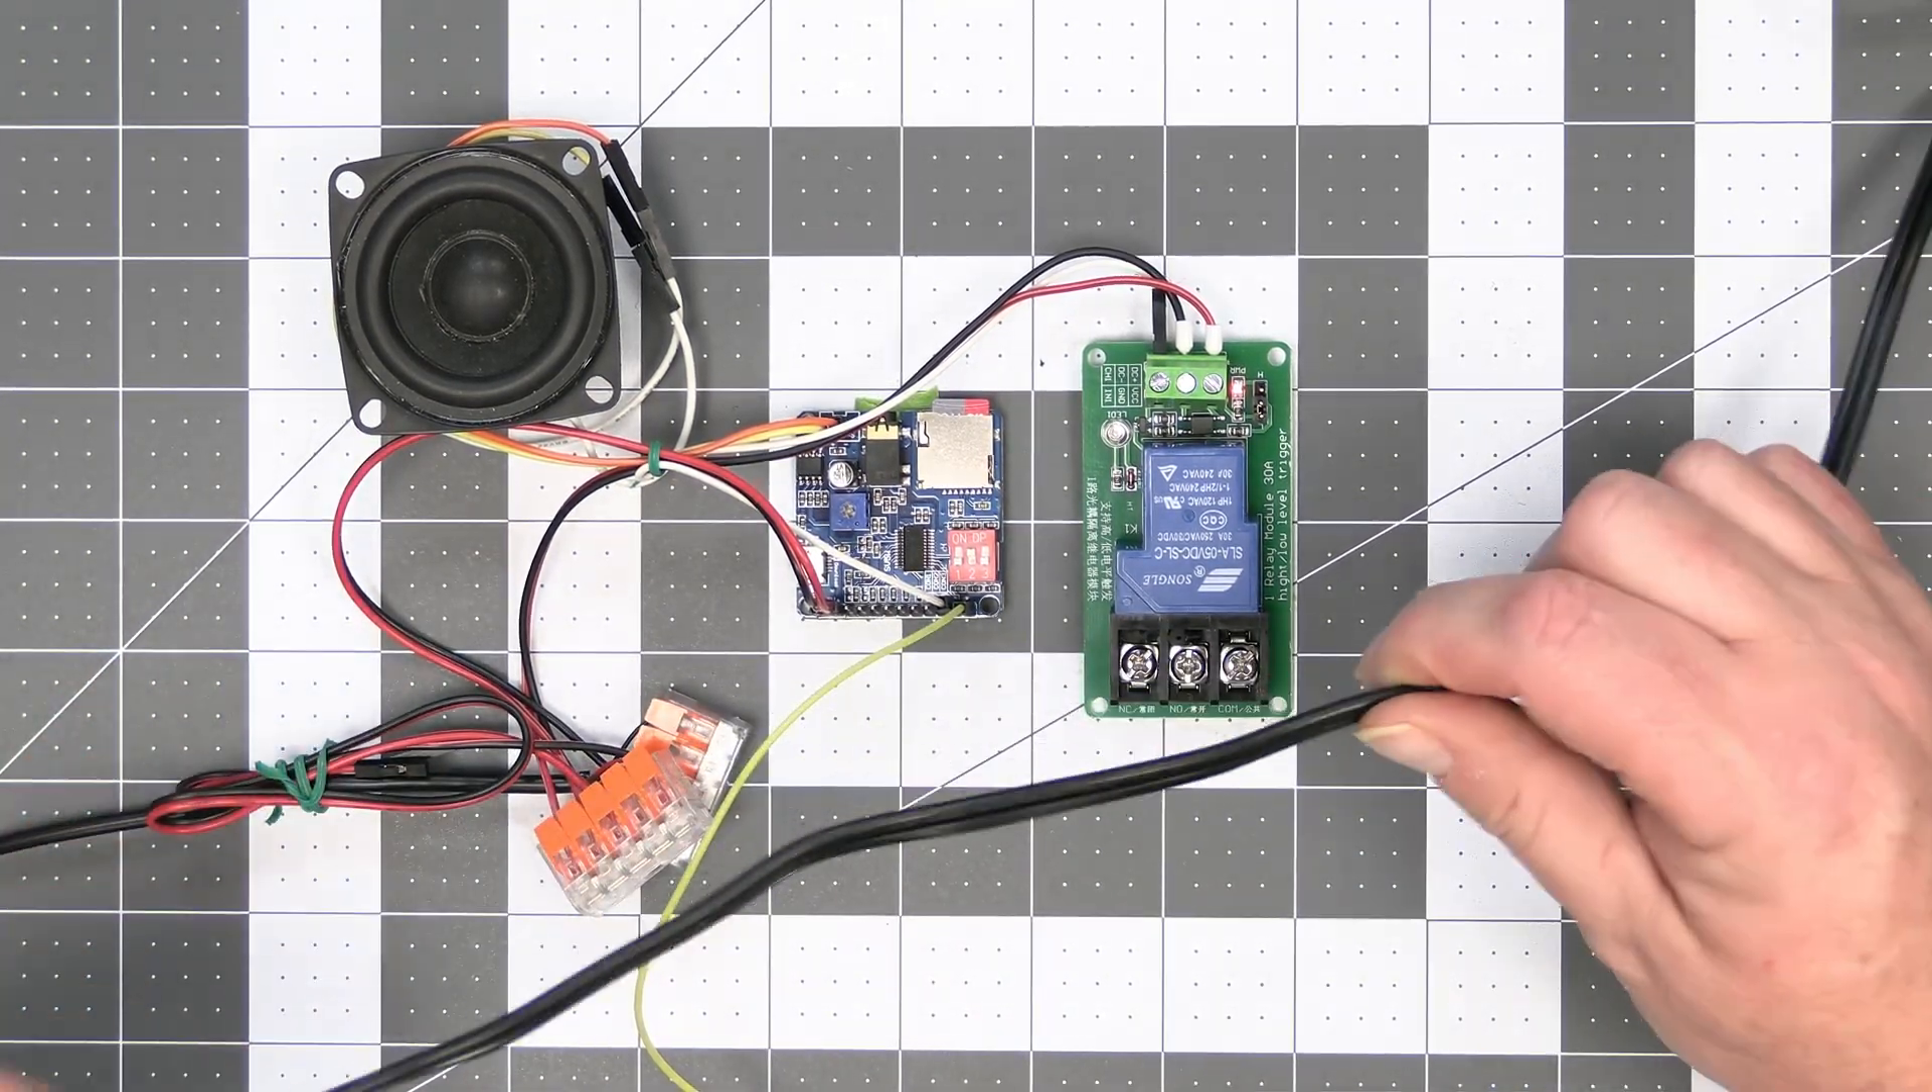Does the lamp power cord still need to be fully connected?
Yes.